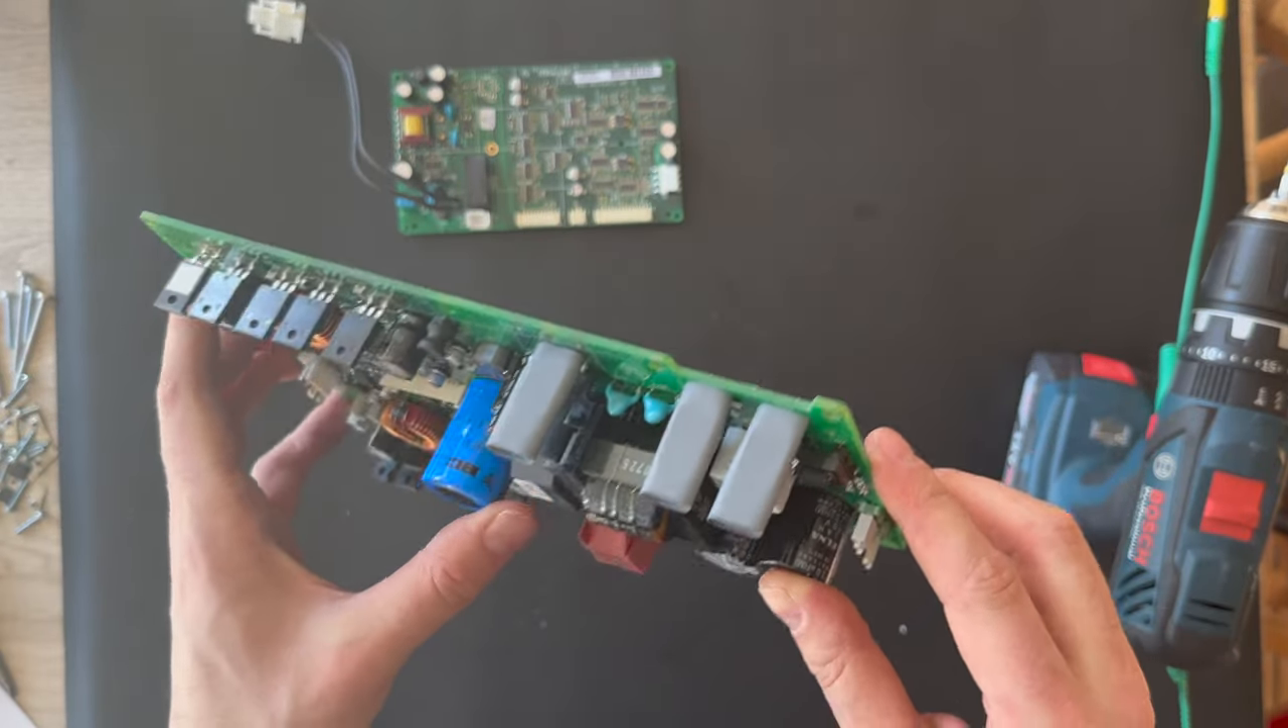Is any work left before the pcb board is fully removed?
No.